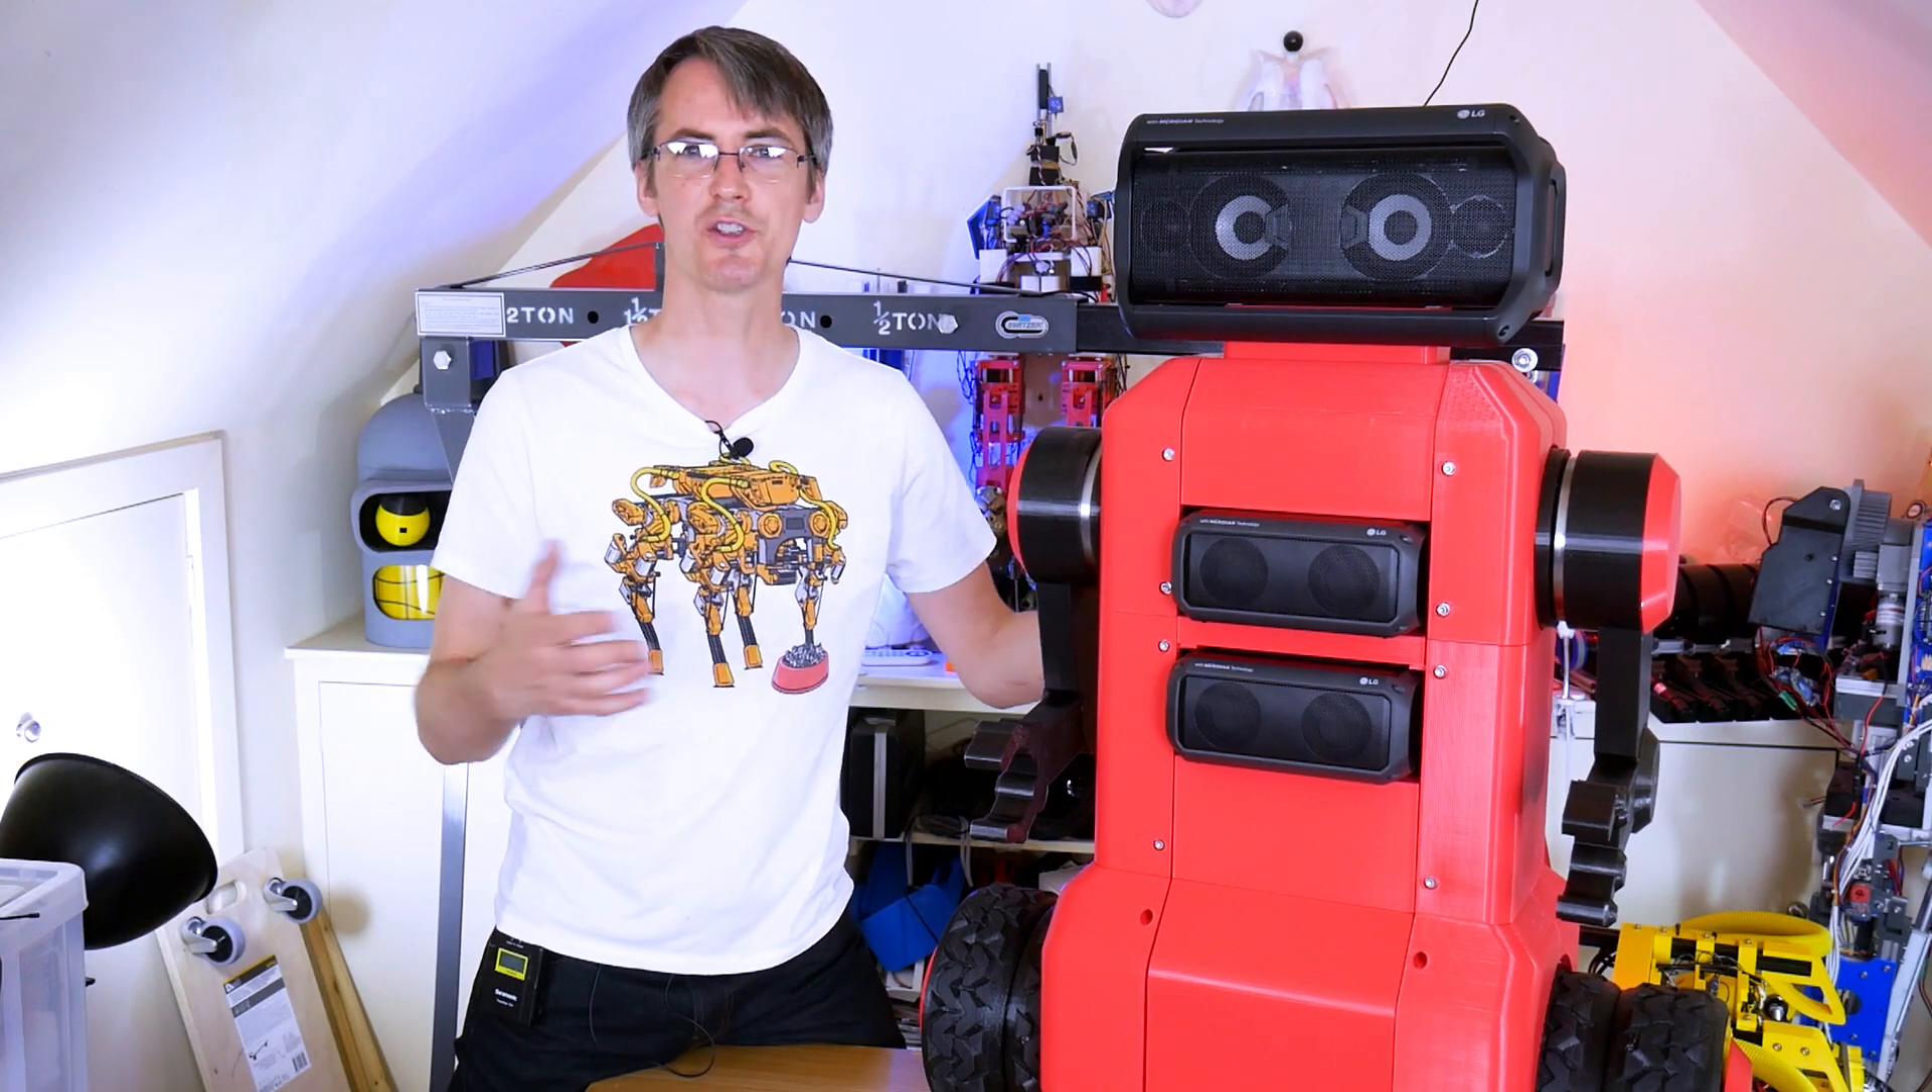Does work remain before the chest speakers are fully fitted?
No.